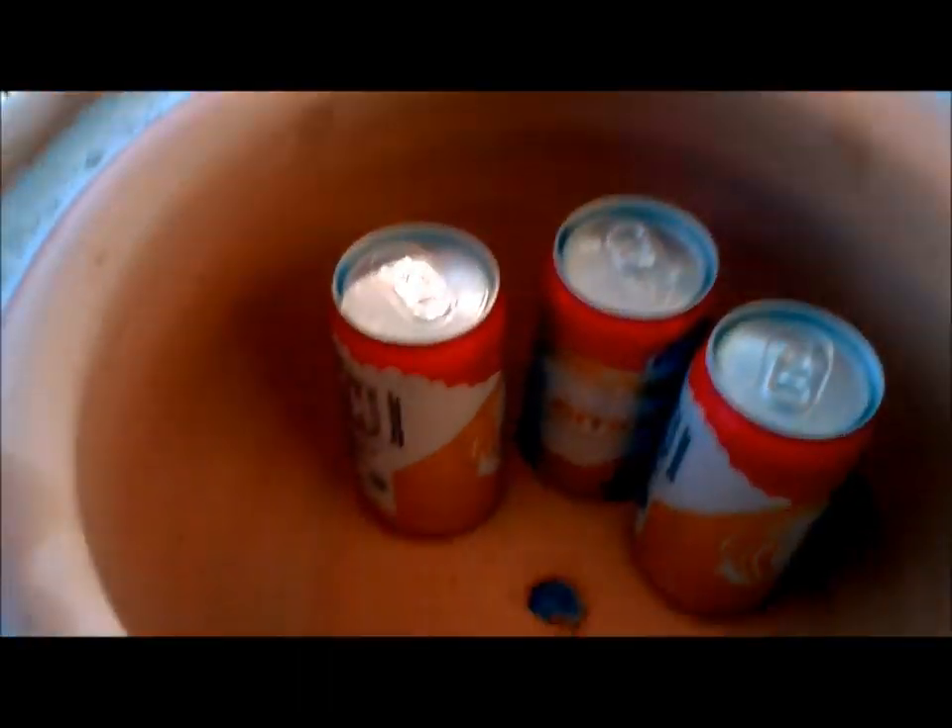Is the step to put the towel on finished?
No.